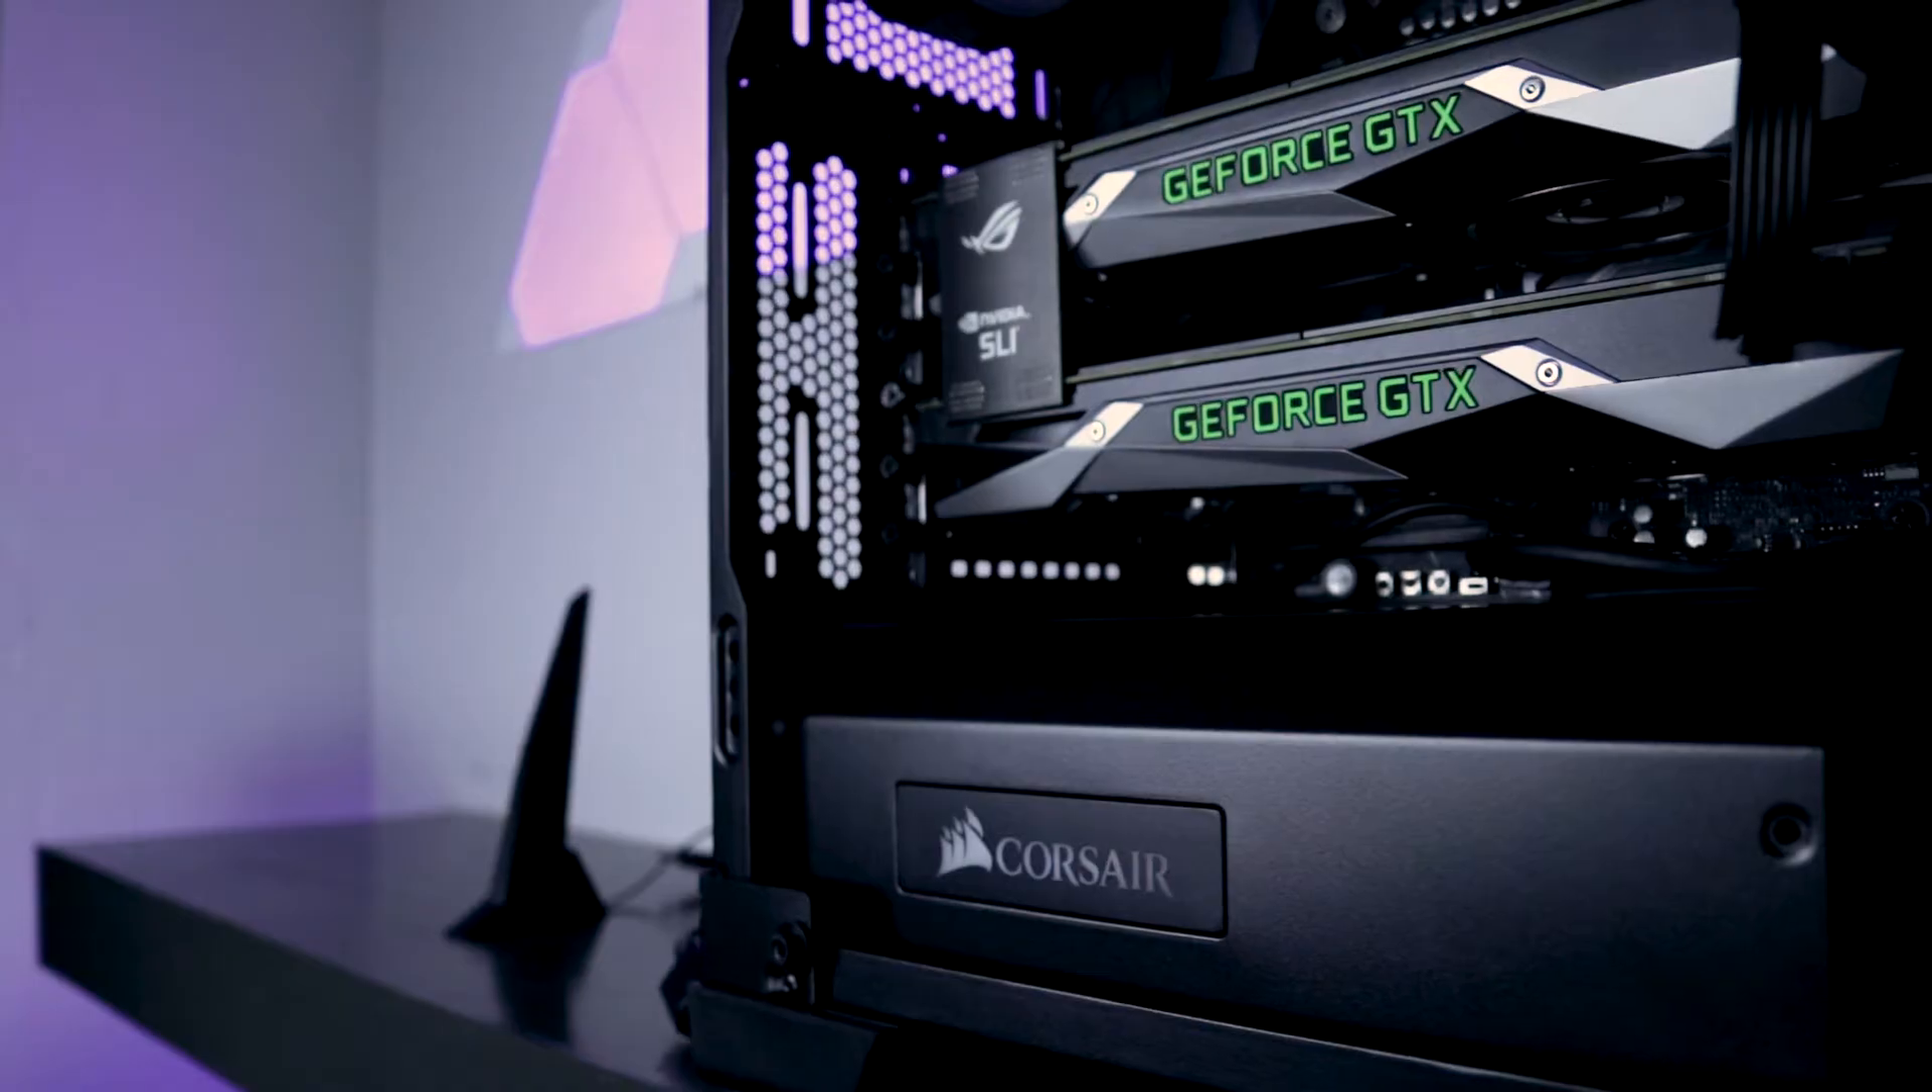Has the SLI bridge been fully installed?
Yes.